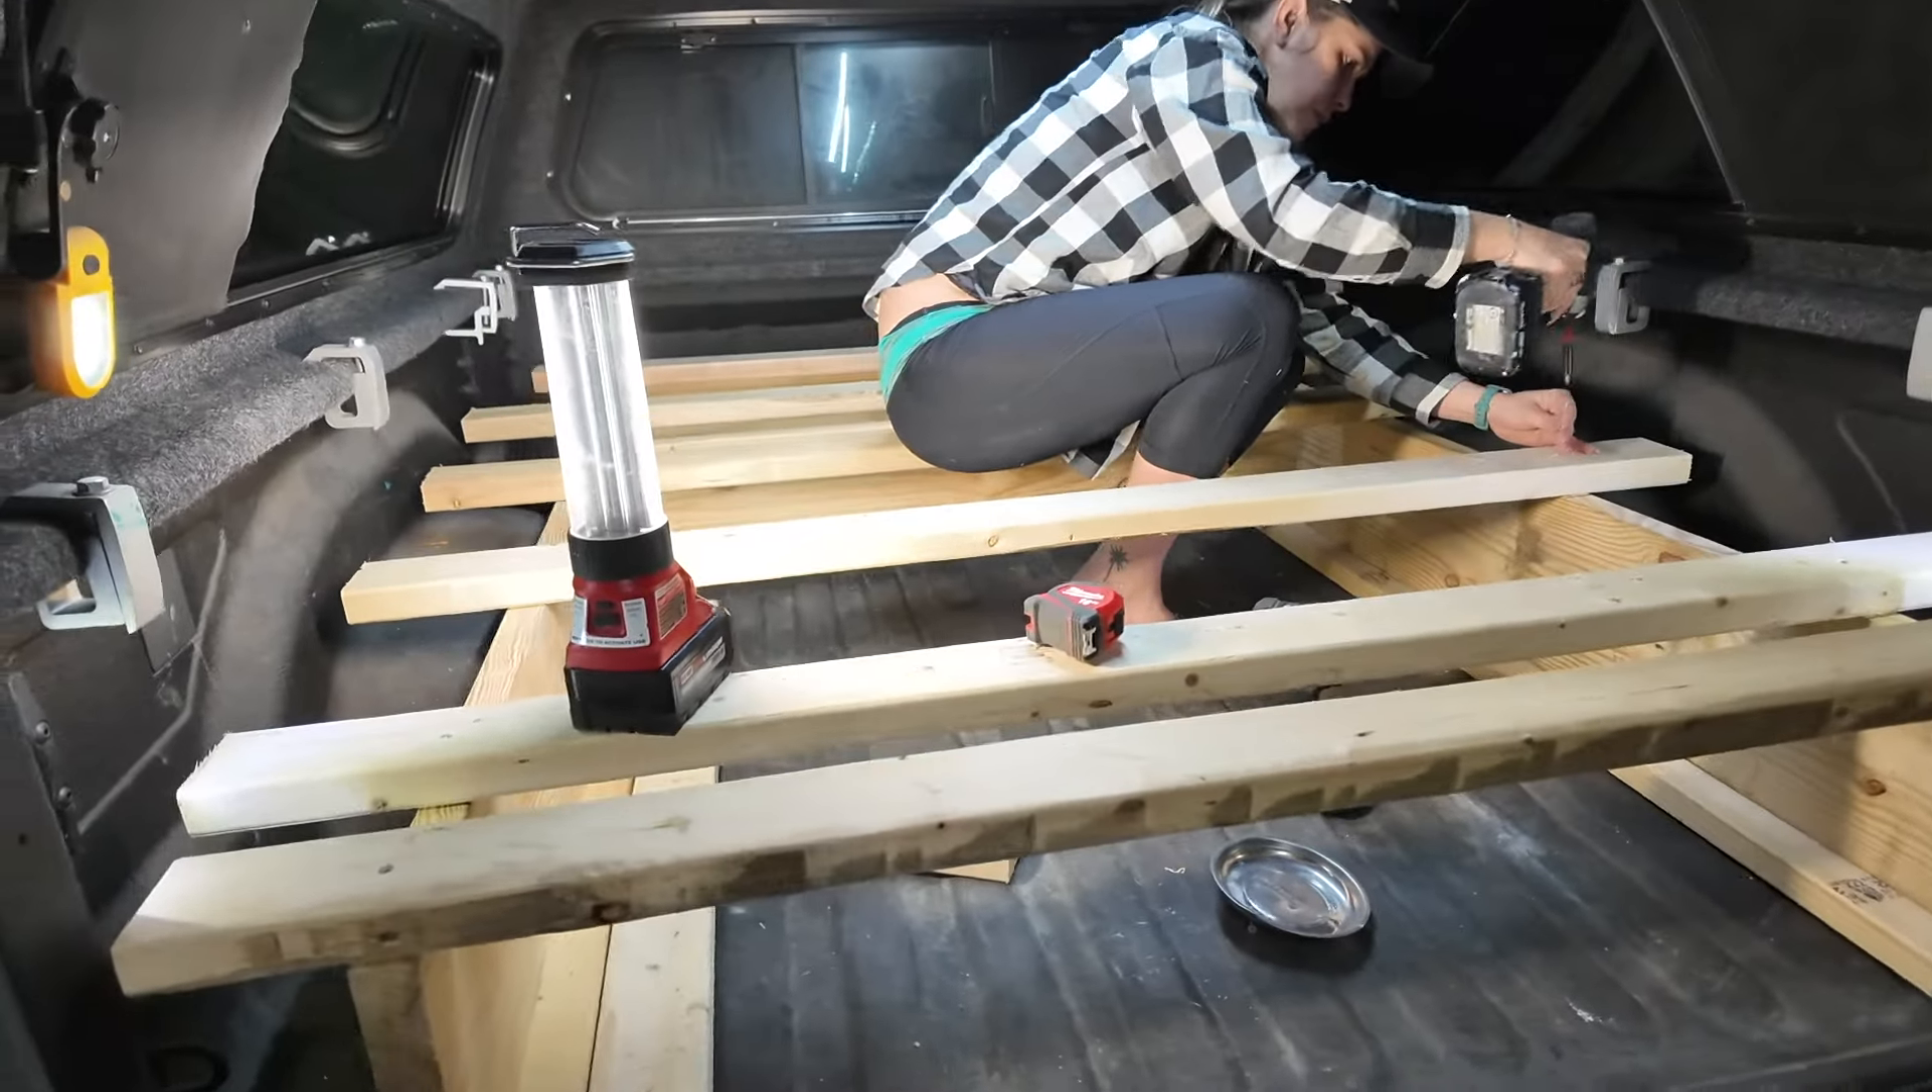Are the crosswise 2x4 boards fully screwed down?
No.